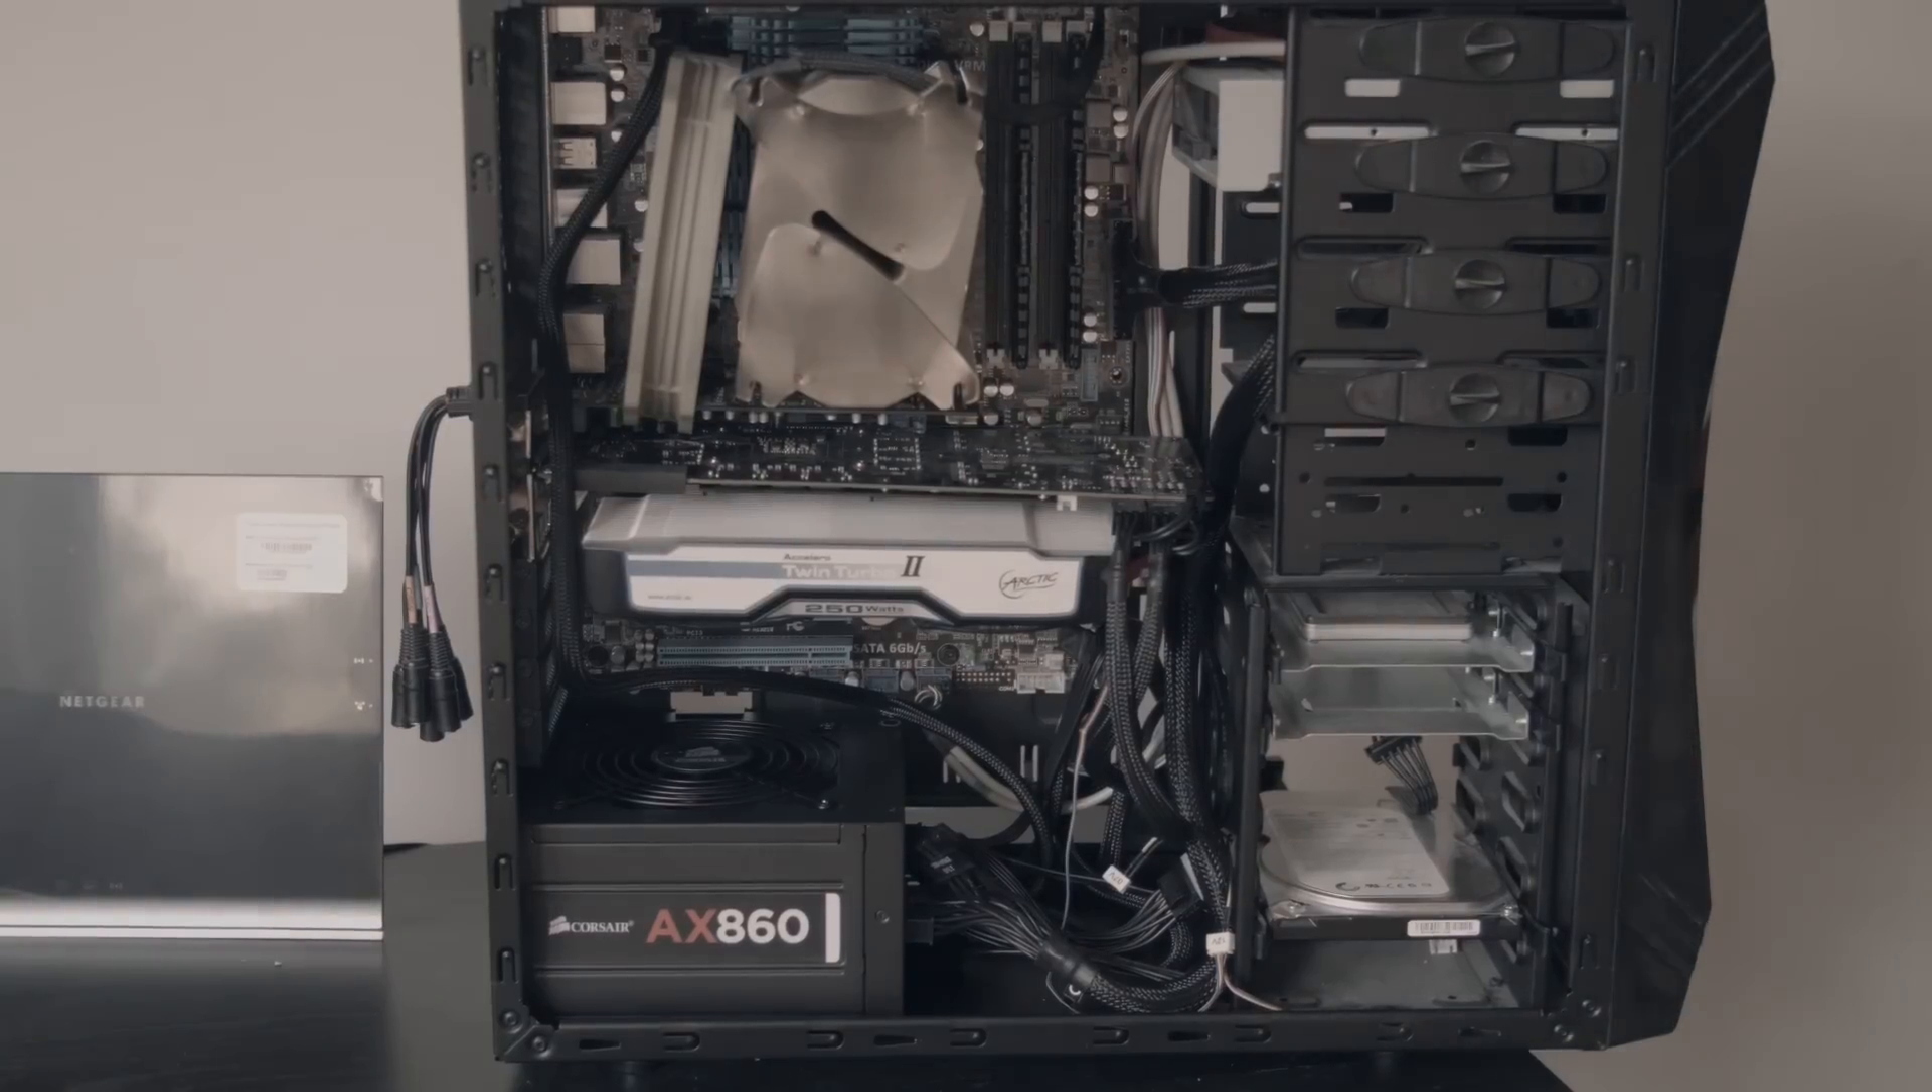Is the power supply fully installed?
Yes.